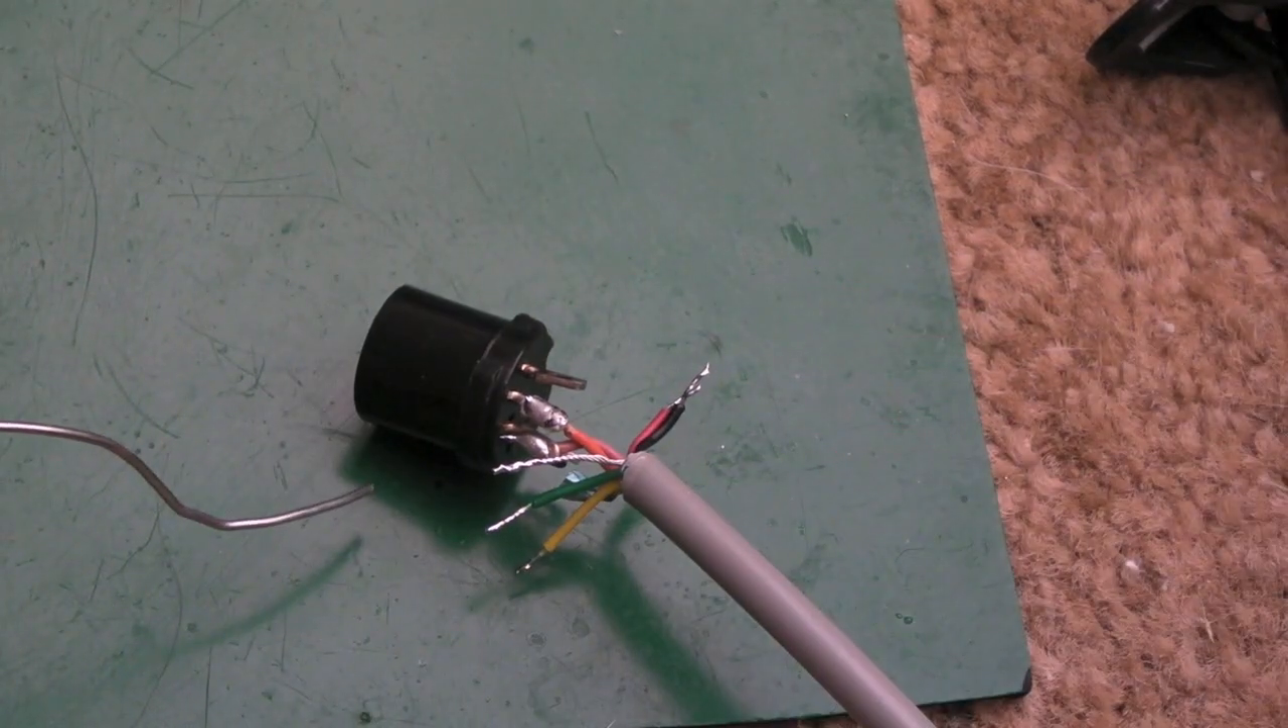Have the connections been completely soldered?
No.